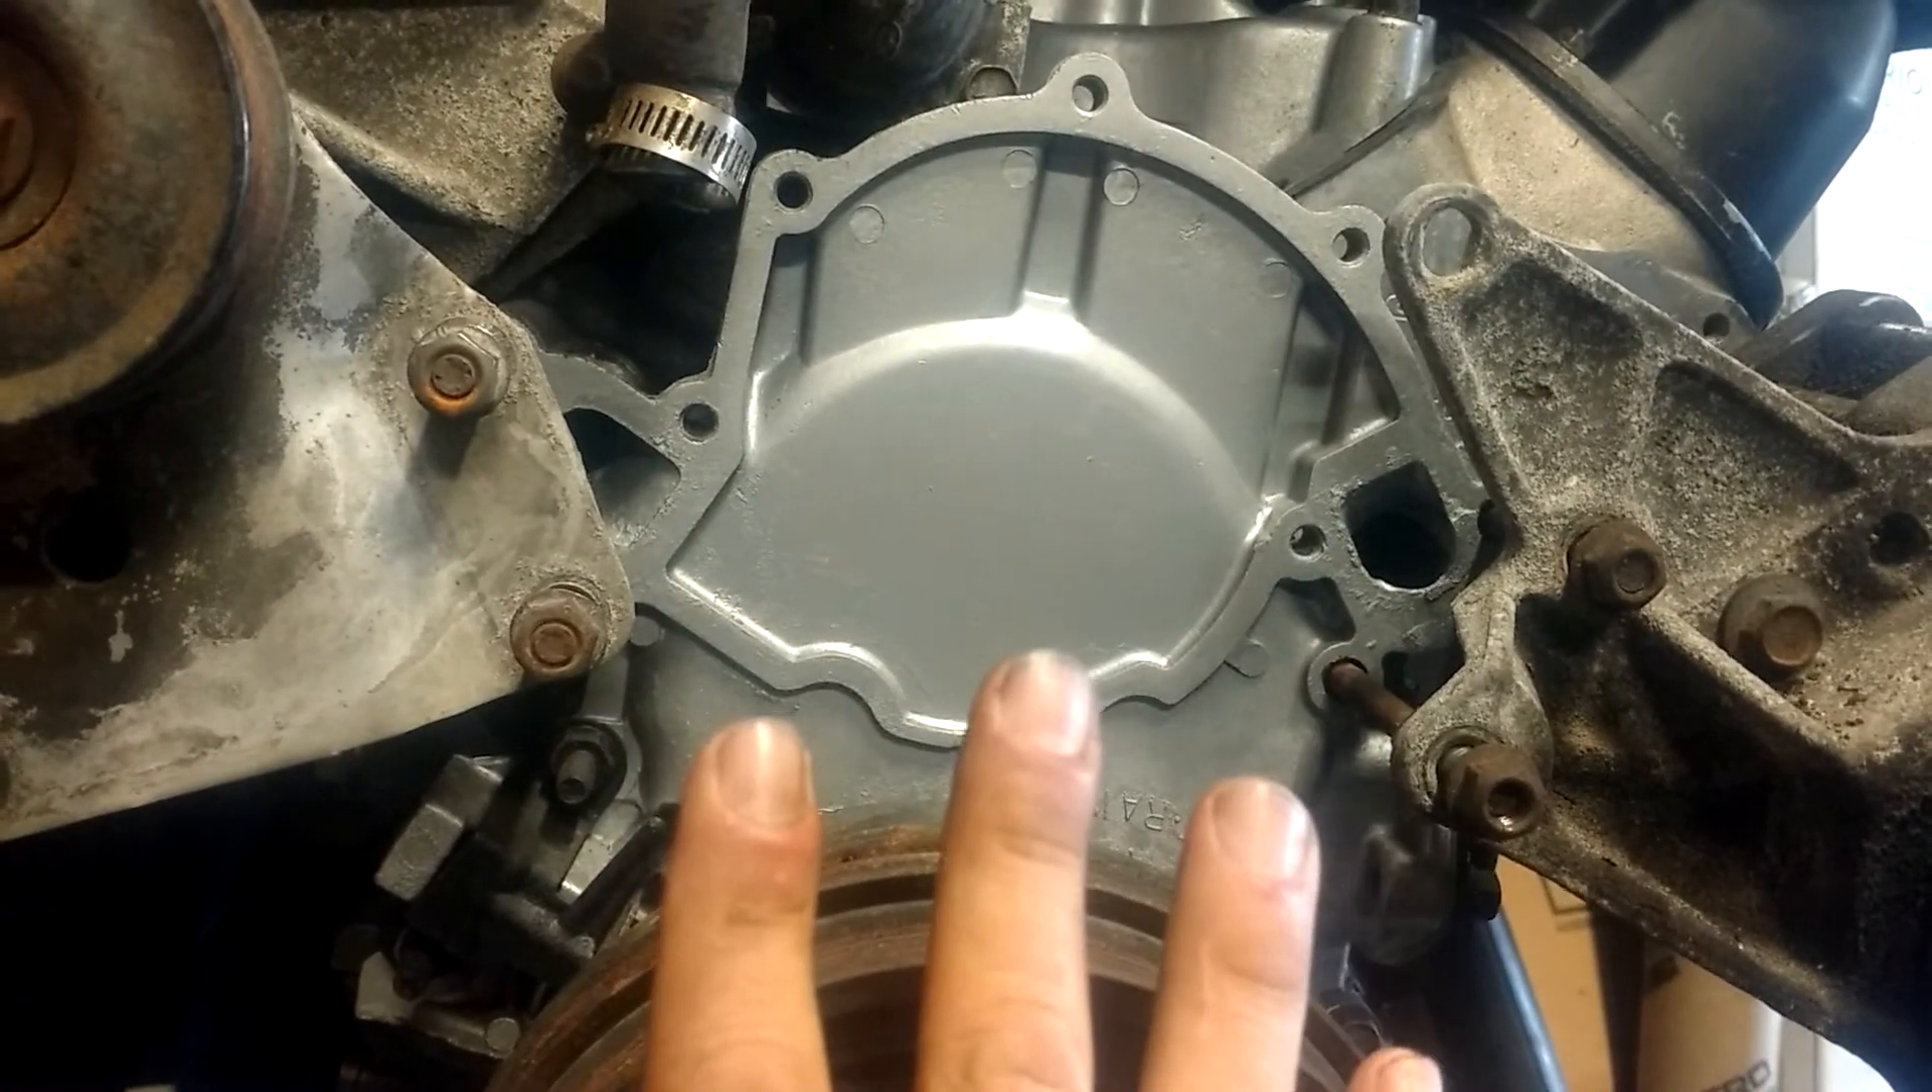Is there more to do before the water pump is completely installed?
Yes.